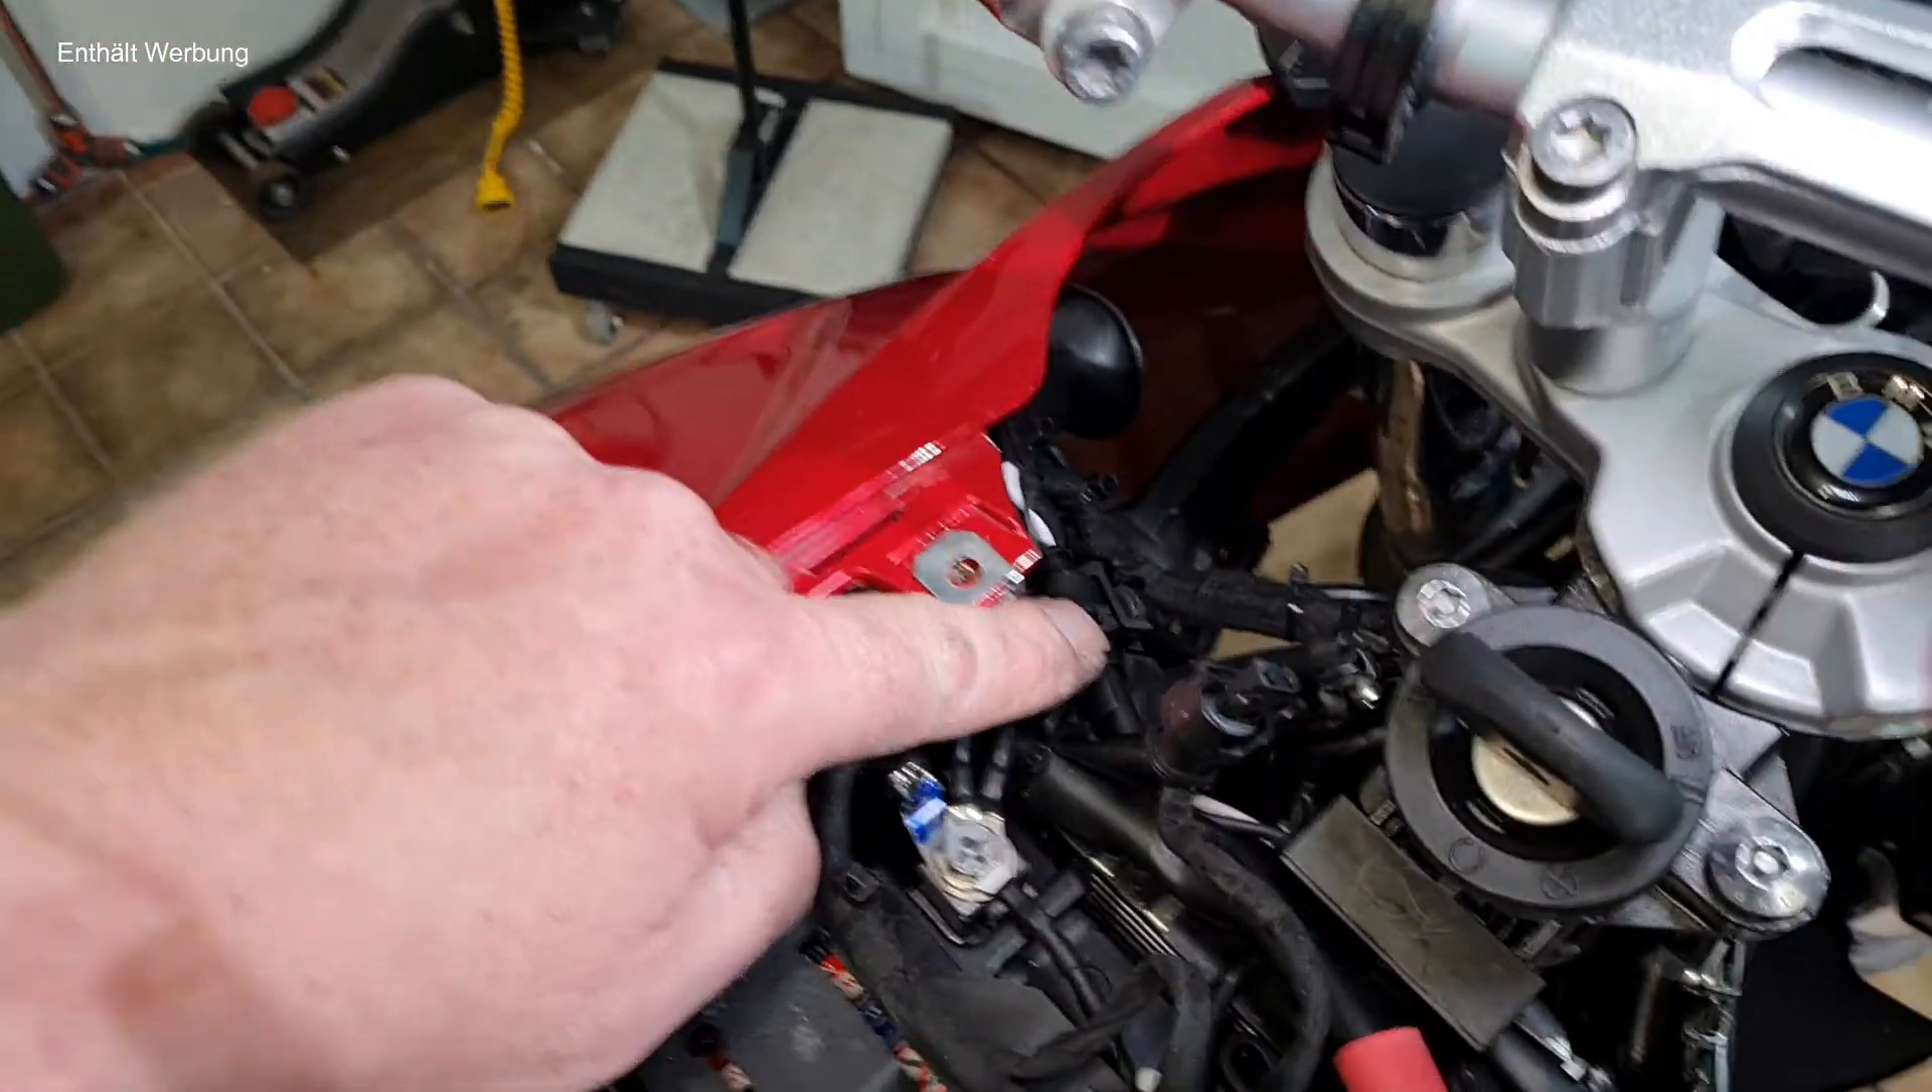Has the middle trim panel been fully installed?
No.